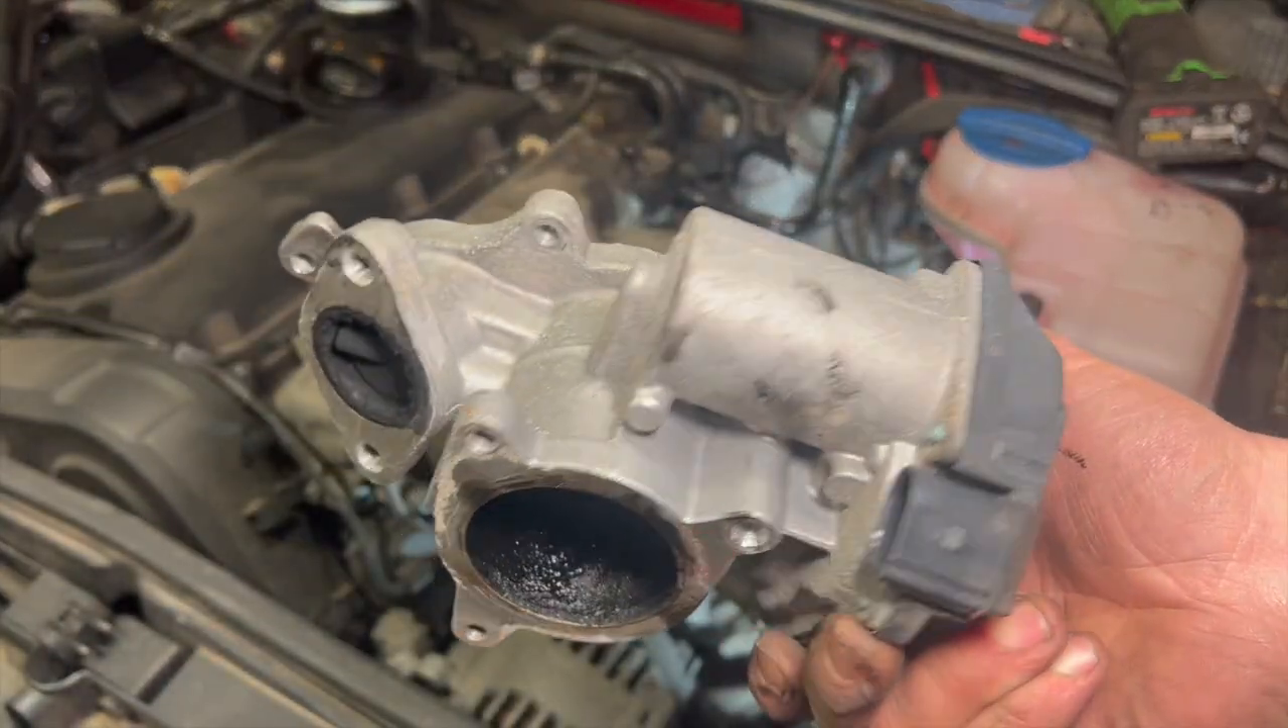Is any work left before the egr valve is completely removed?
No.